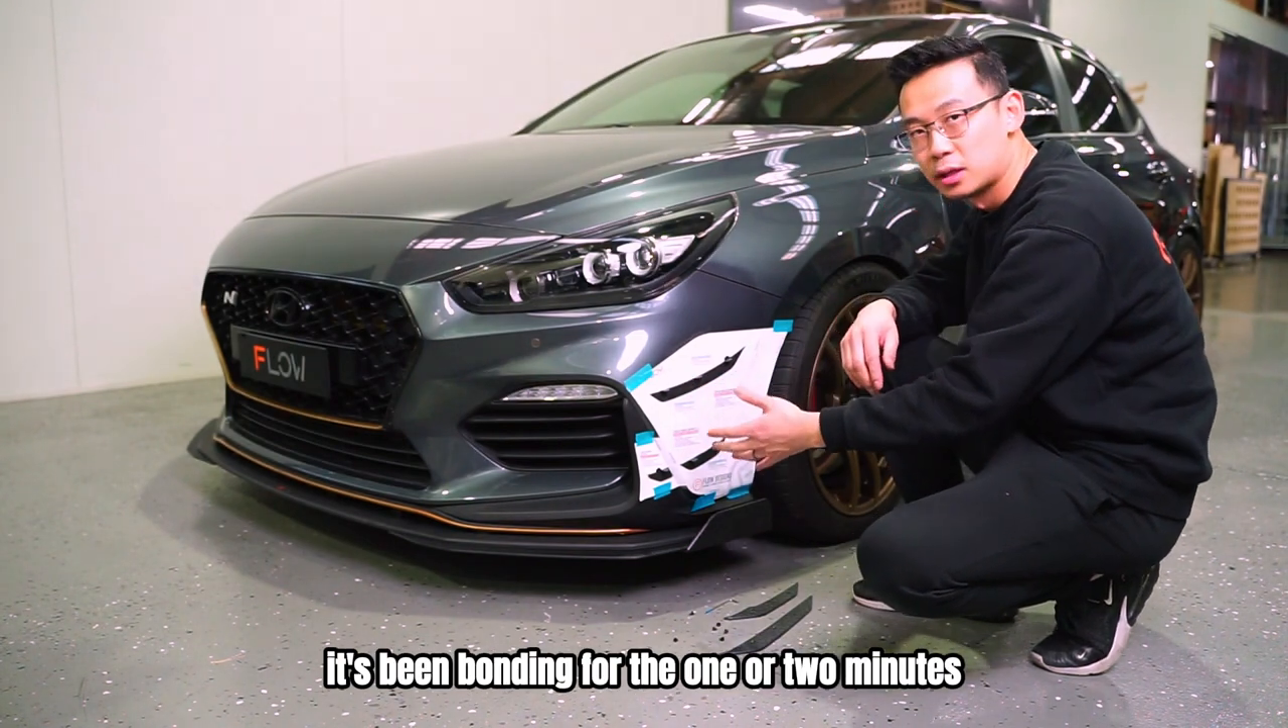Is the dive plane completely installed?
No.